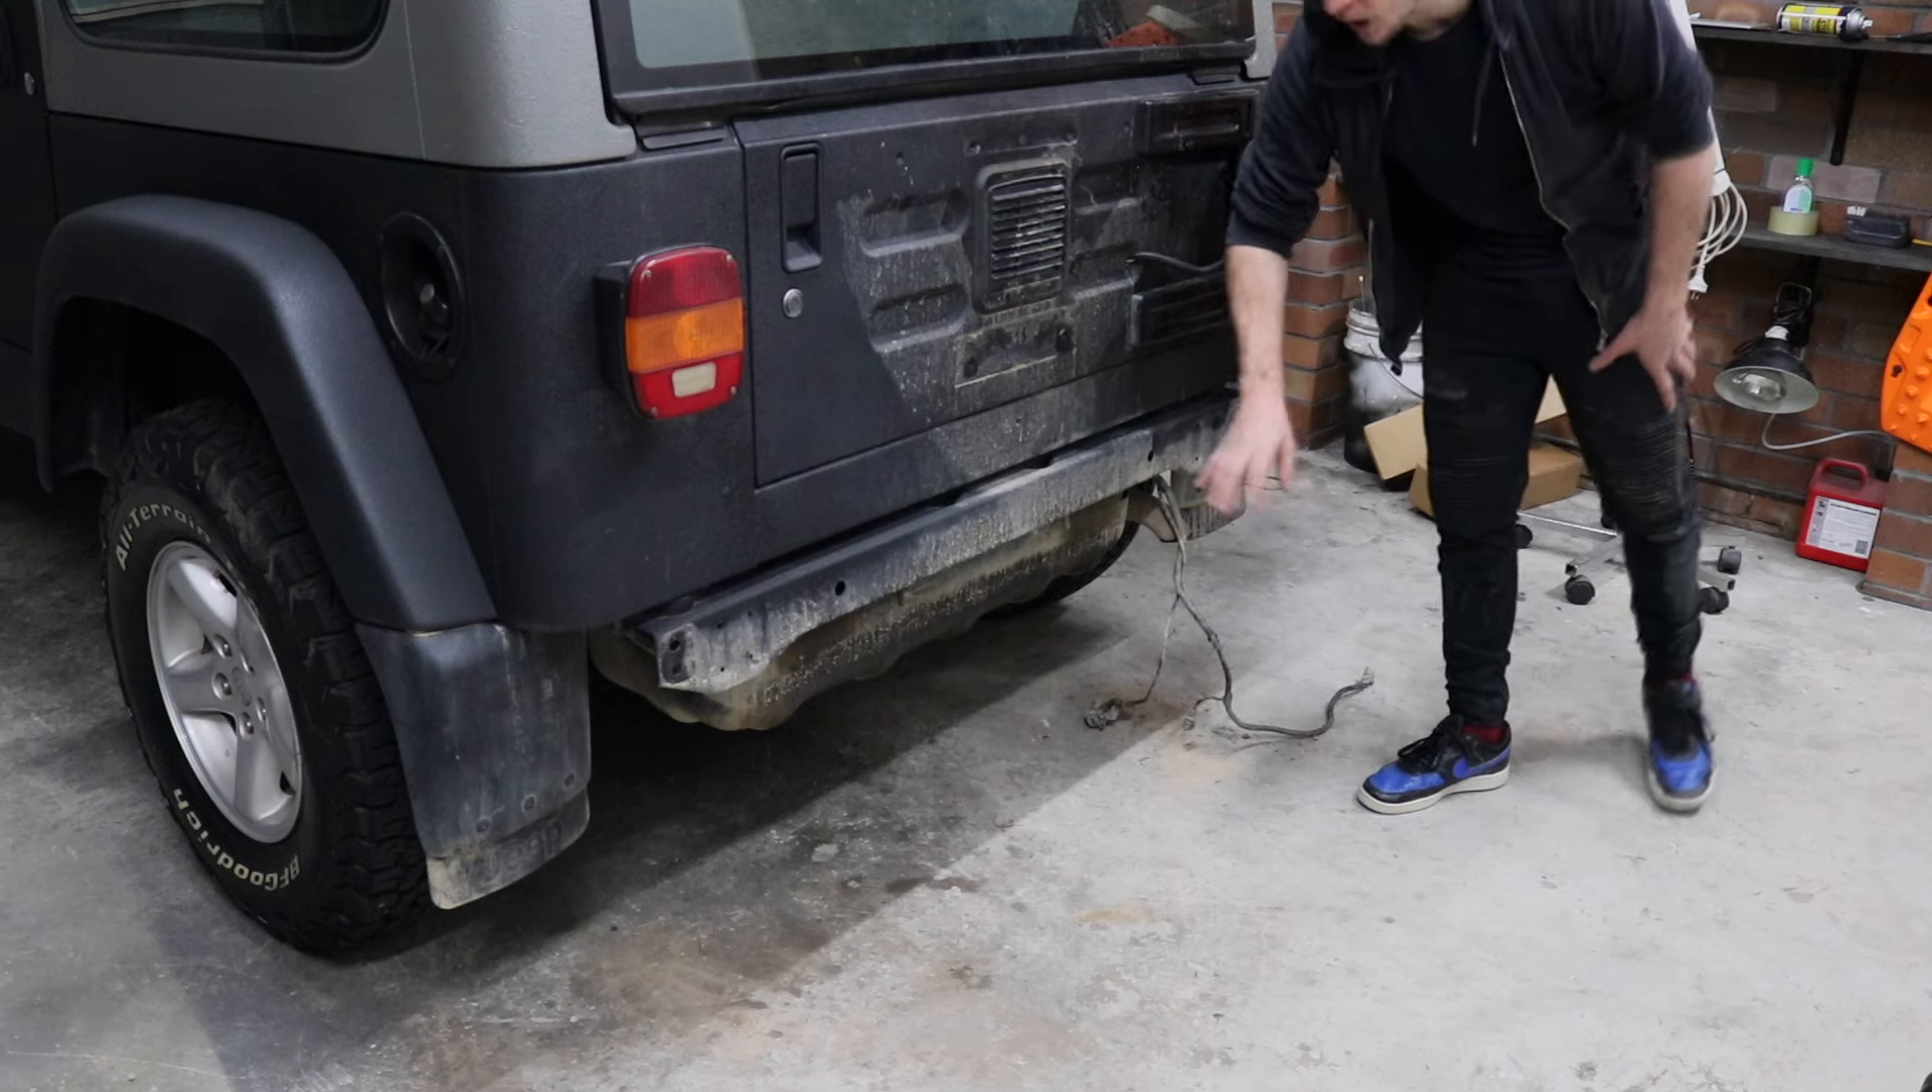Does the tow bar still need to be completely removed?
No.